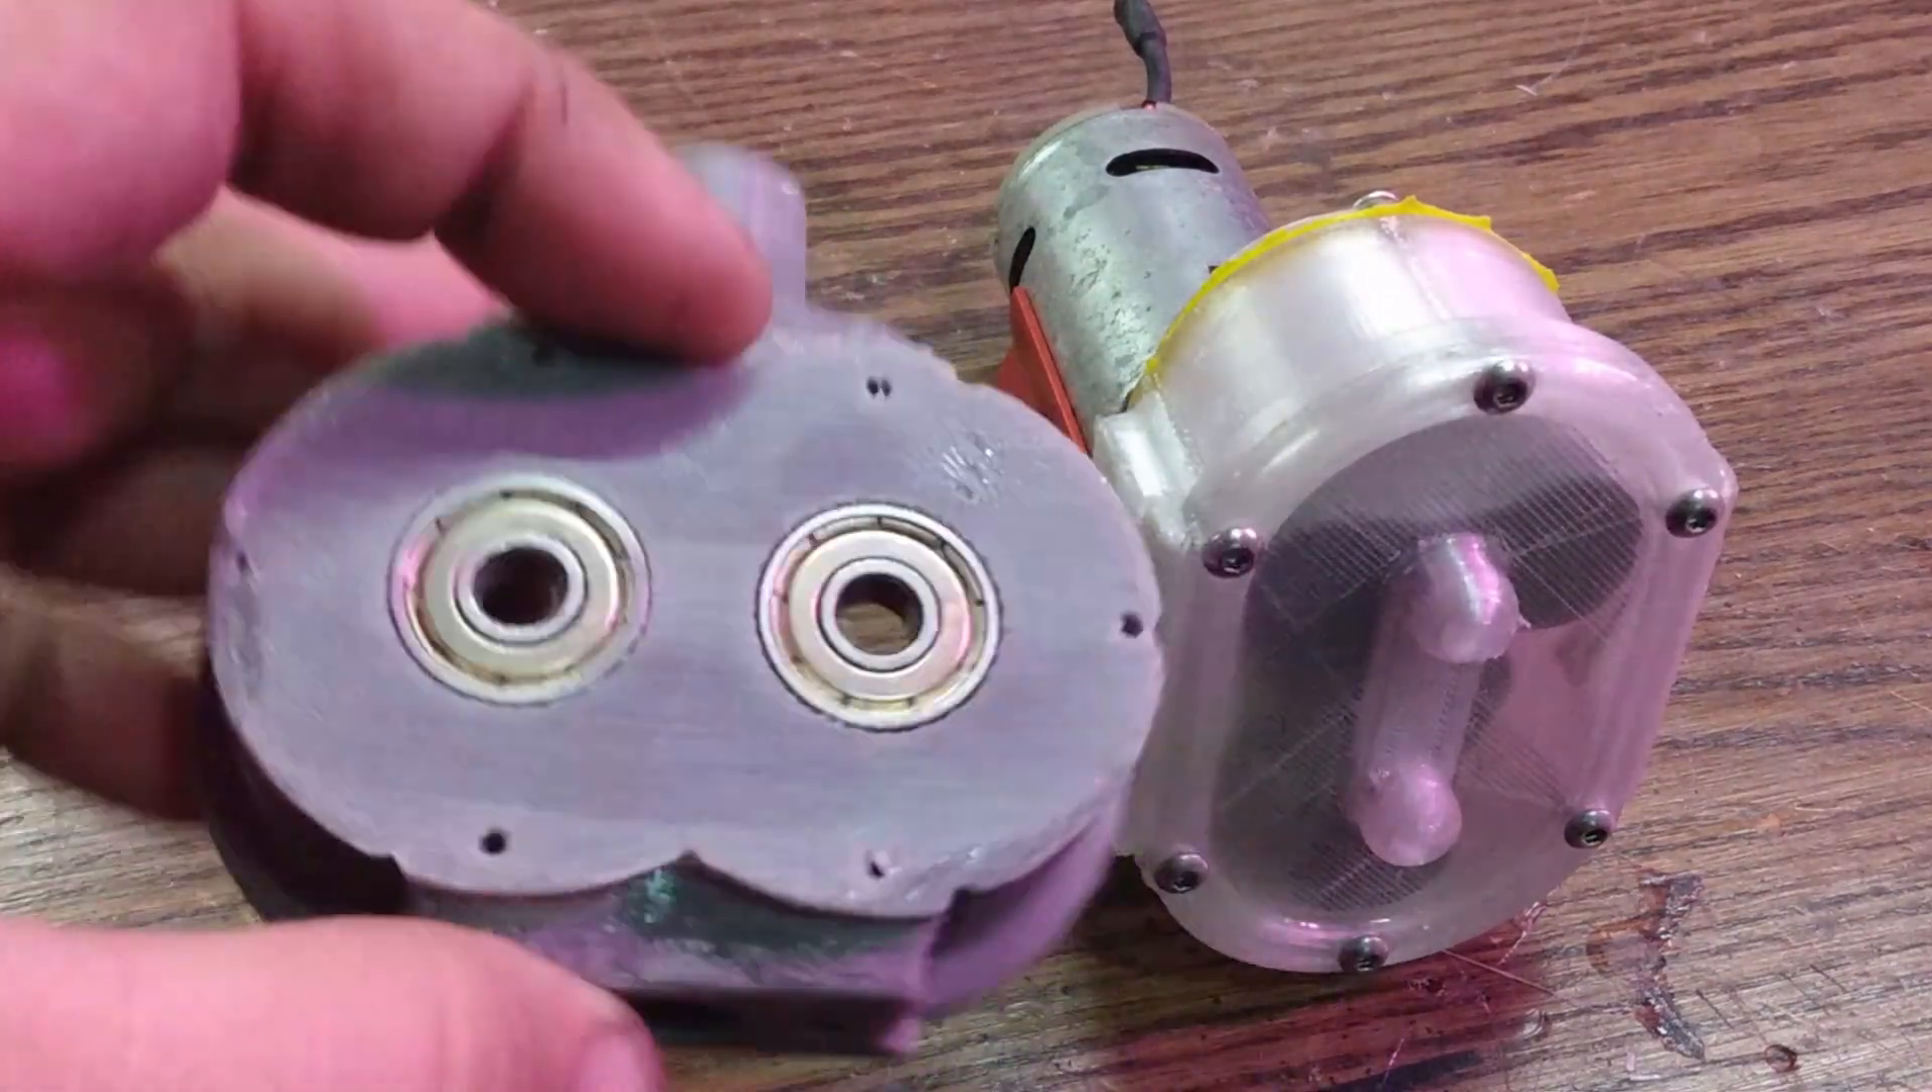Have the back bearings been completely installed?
Yes.